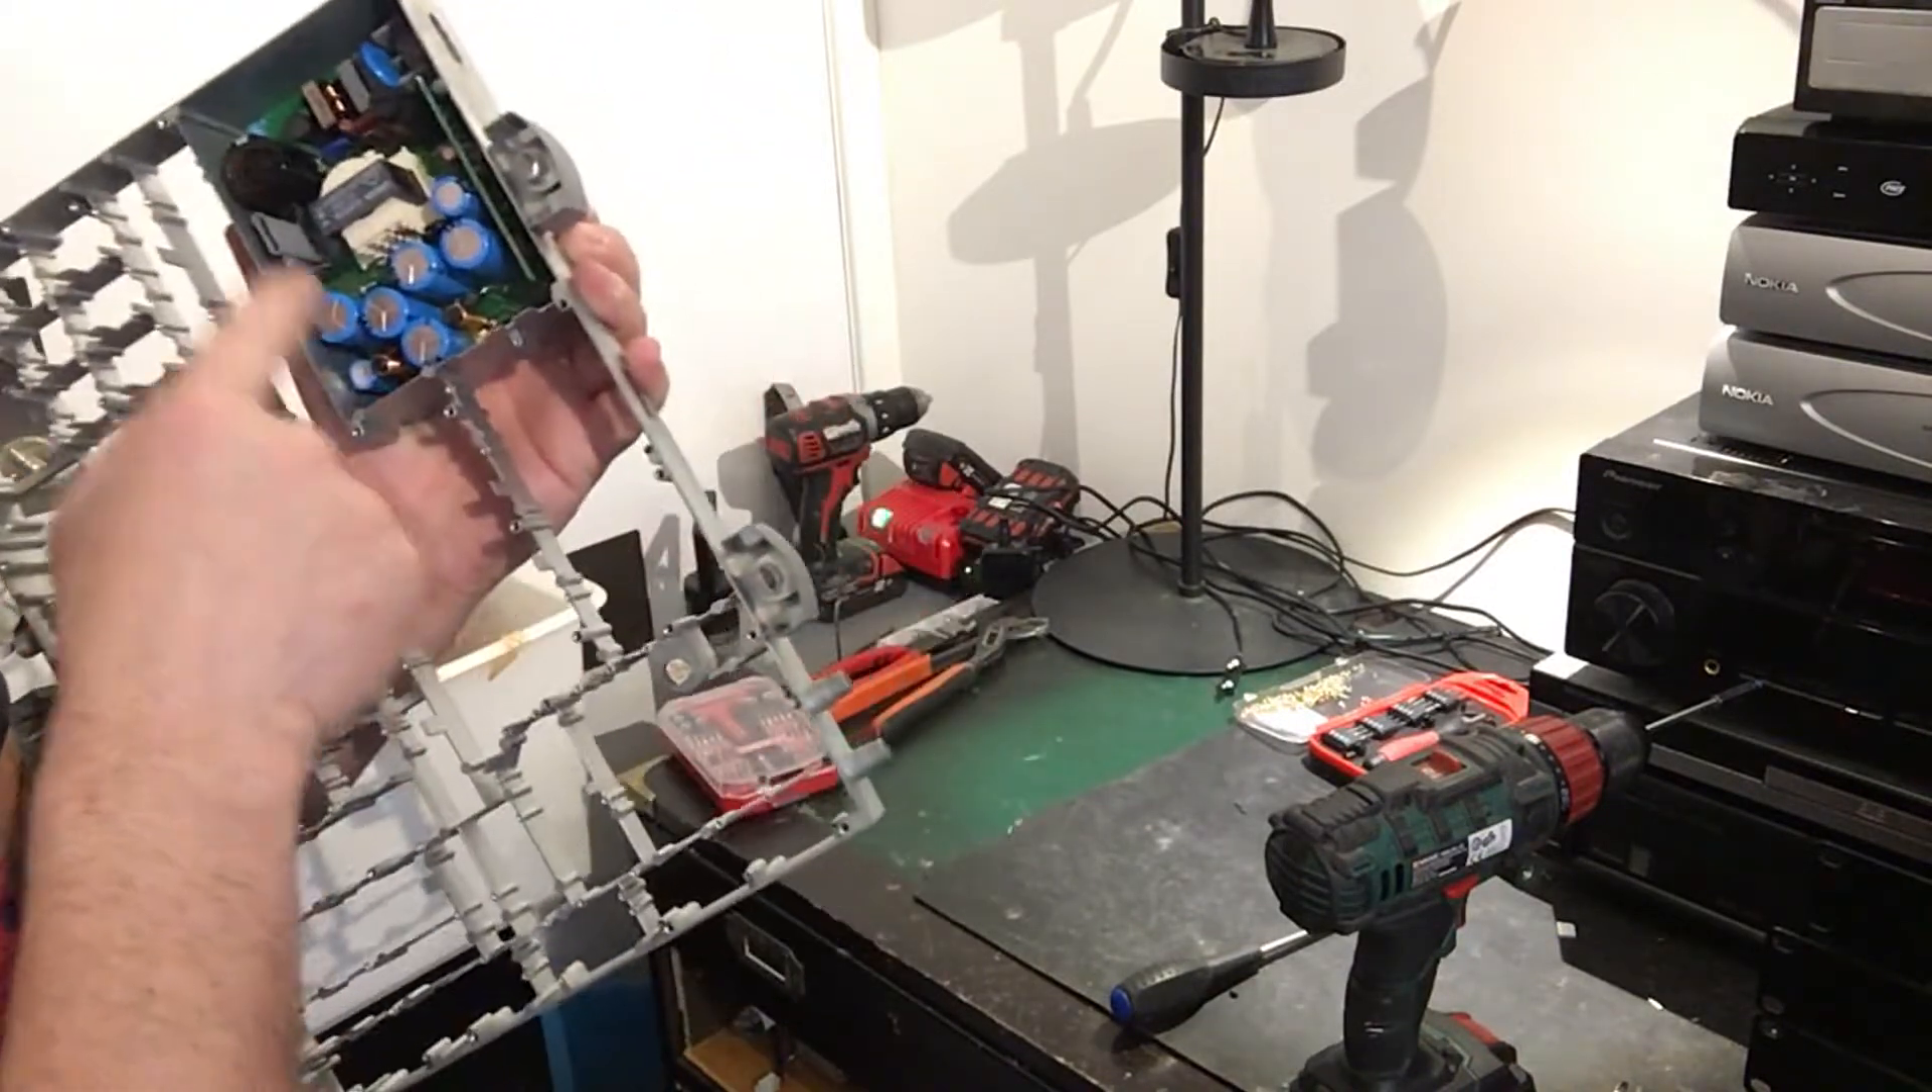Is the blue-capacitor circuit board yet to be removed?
Yes.